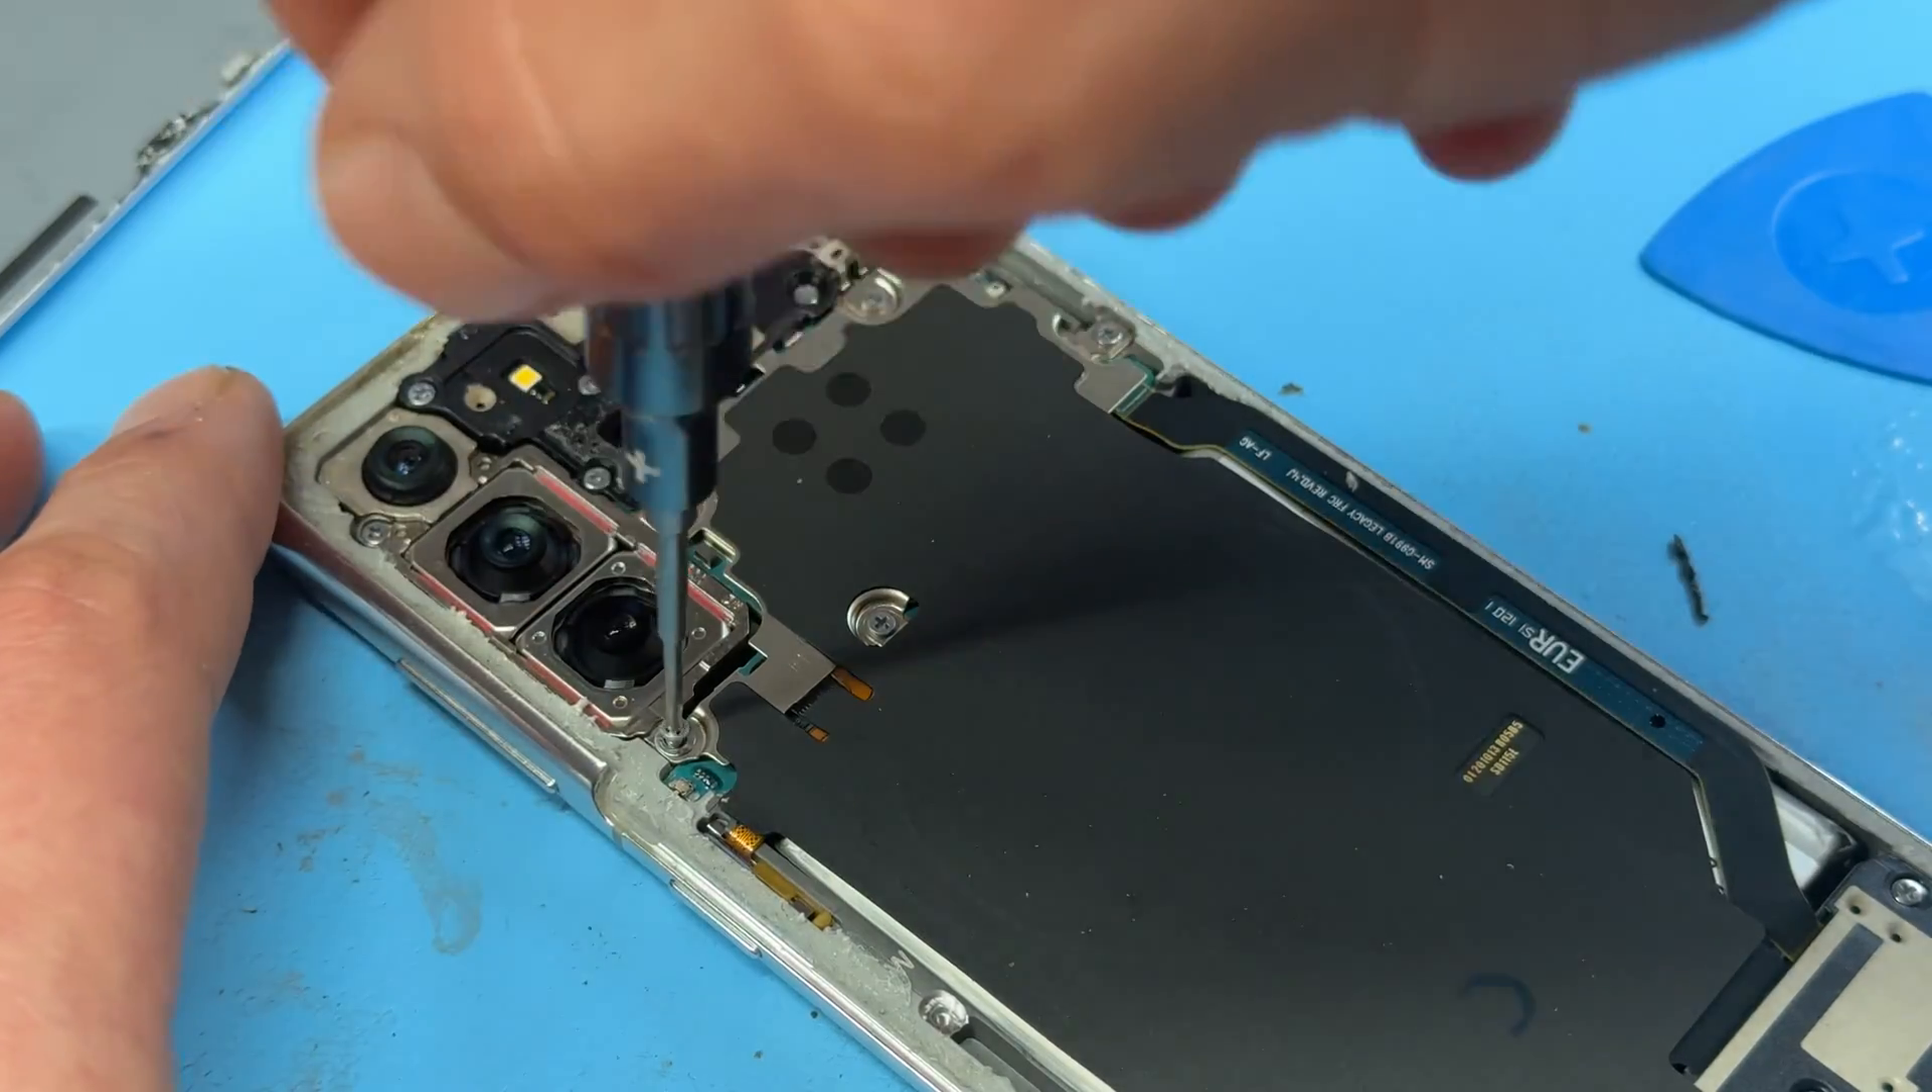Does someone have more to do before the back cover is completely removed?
No.